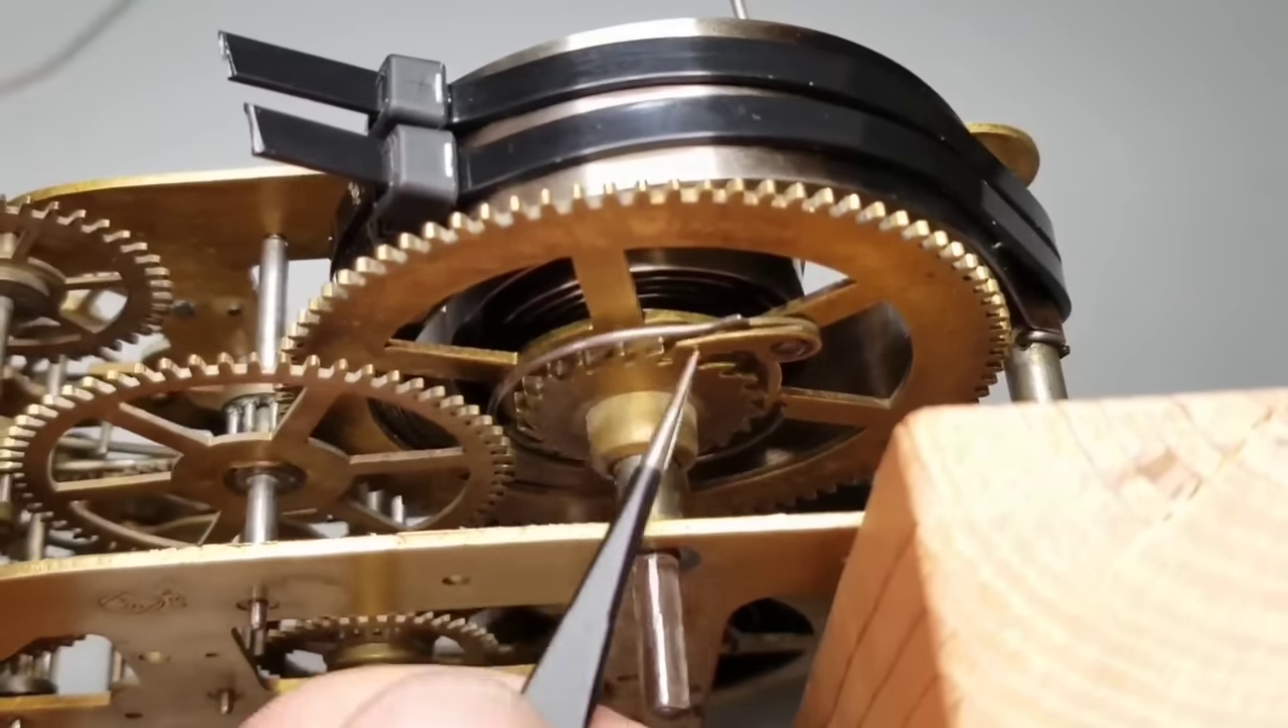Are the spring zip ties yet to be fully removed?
Yes.